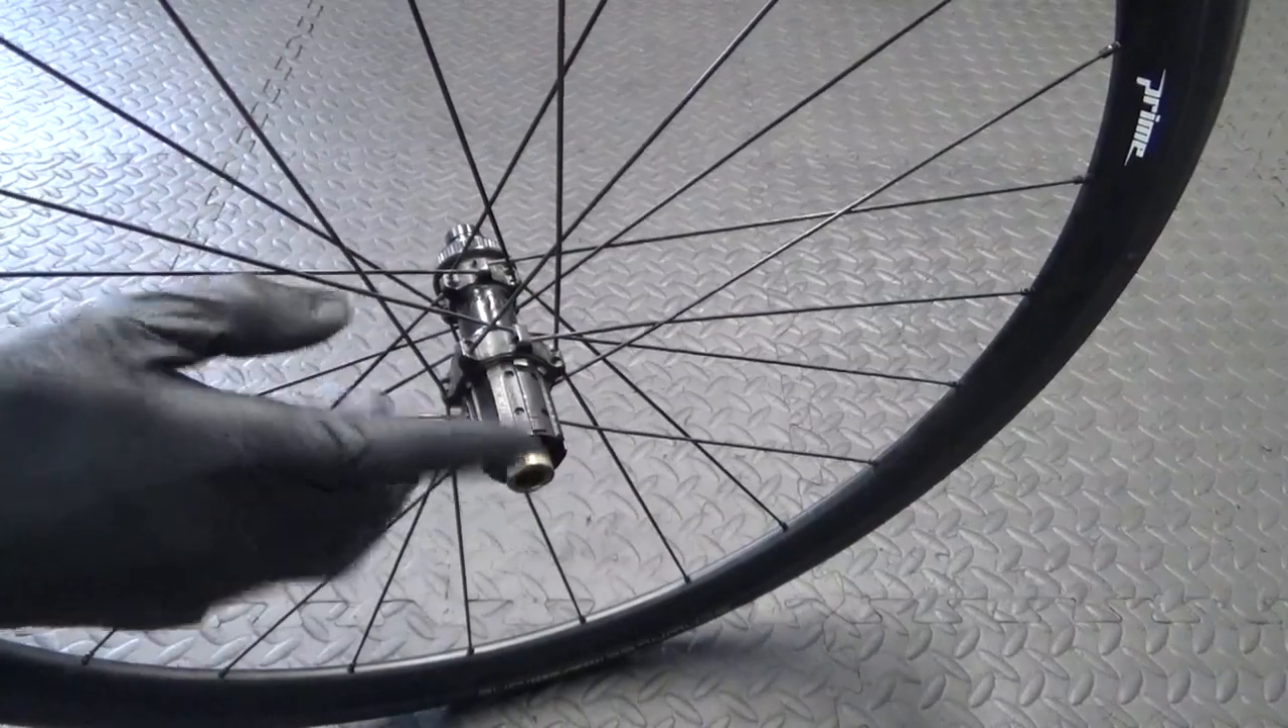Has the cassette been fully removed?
Yes.